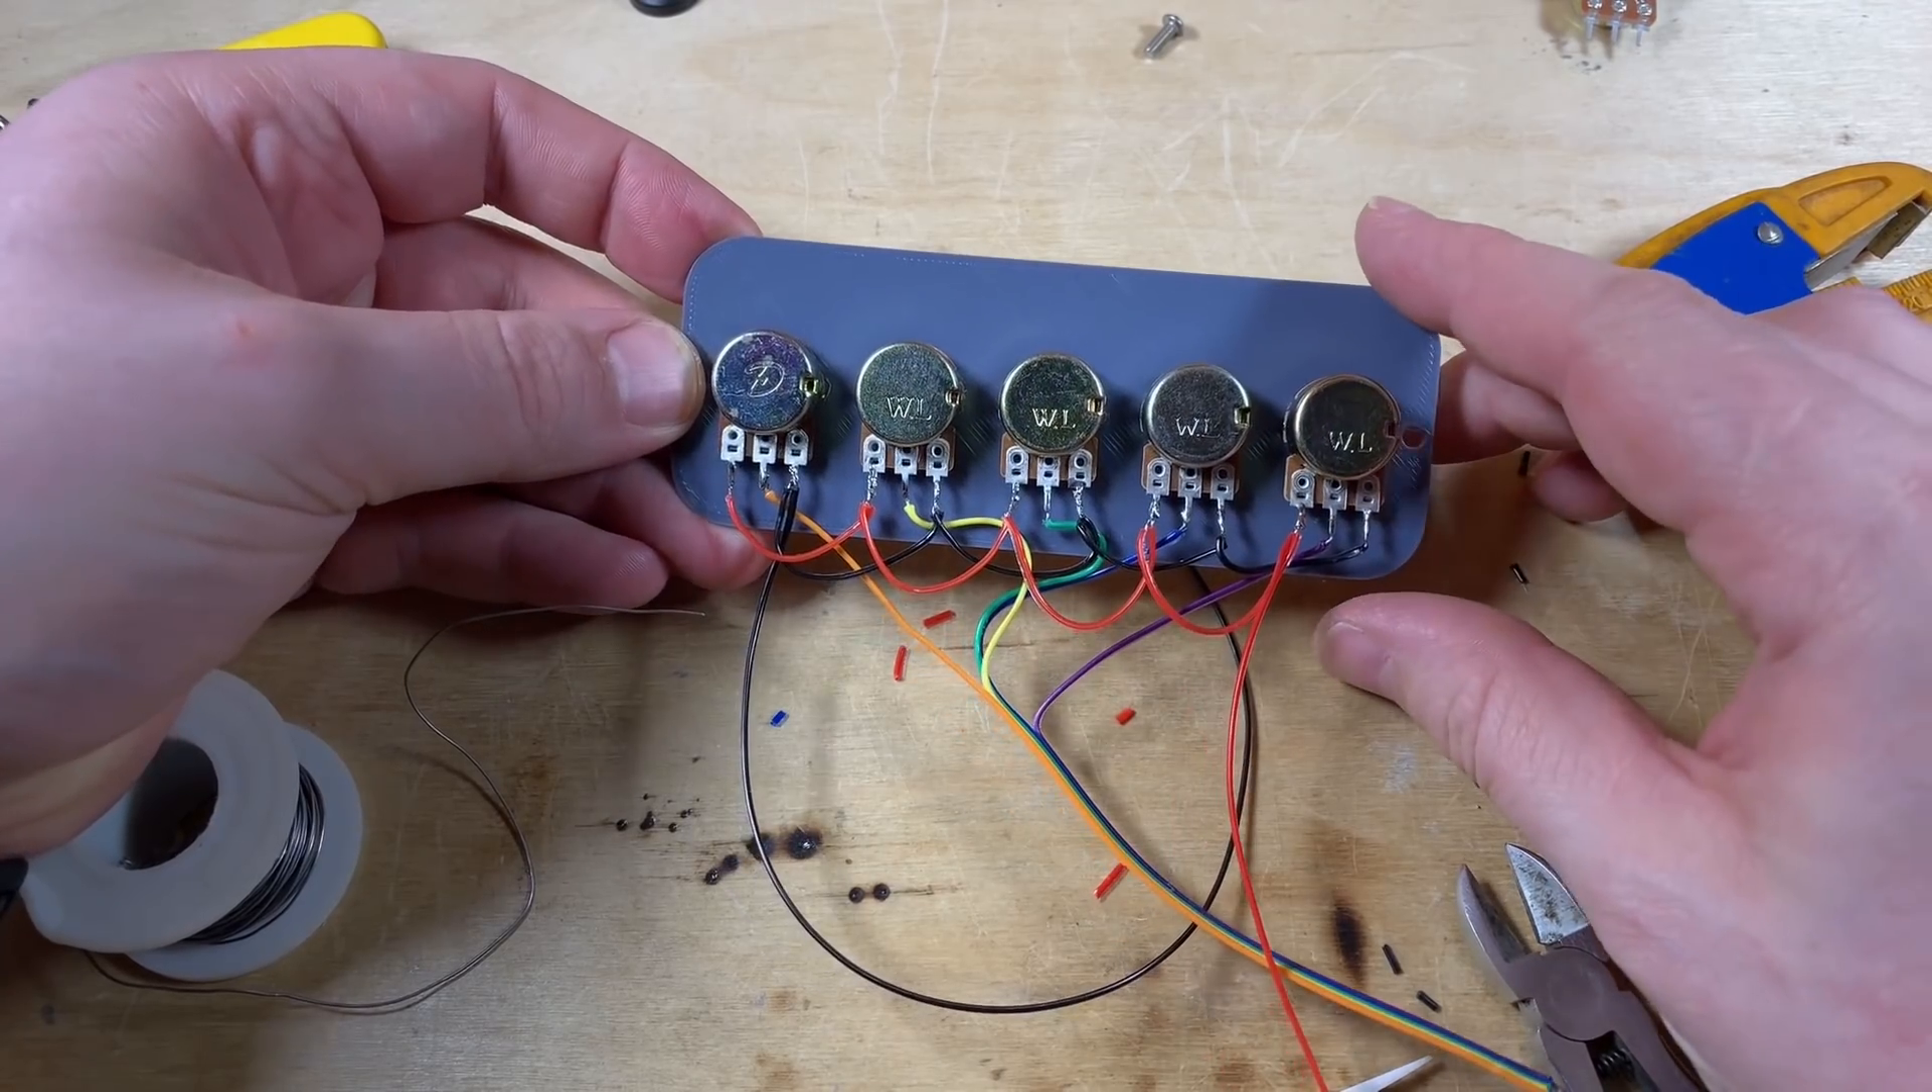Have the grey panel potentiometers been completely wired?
Yes.